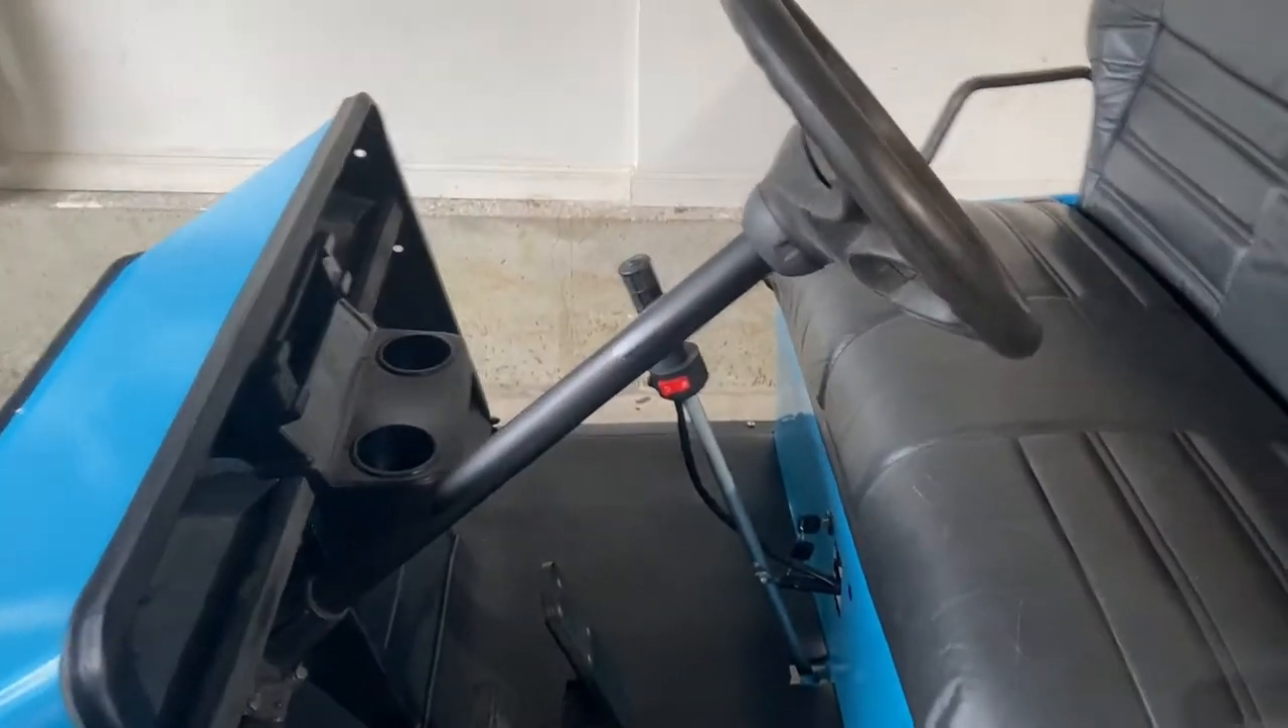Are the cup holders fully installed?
Yes.